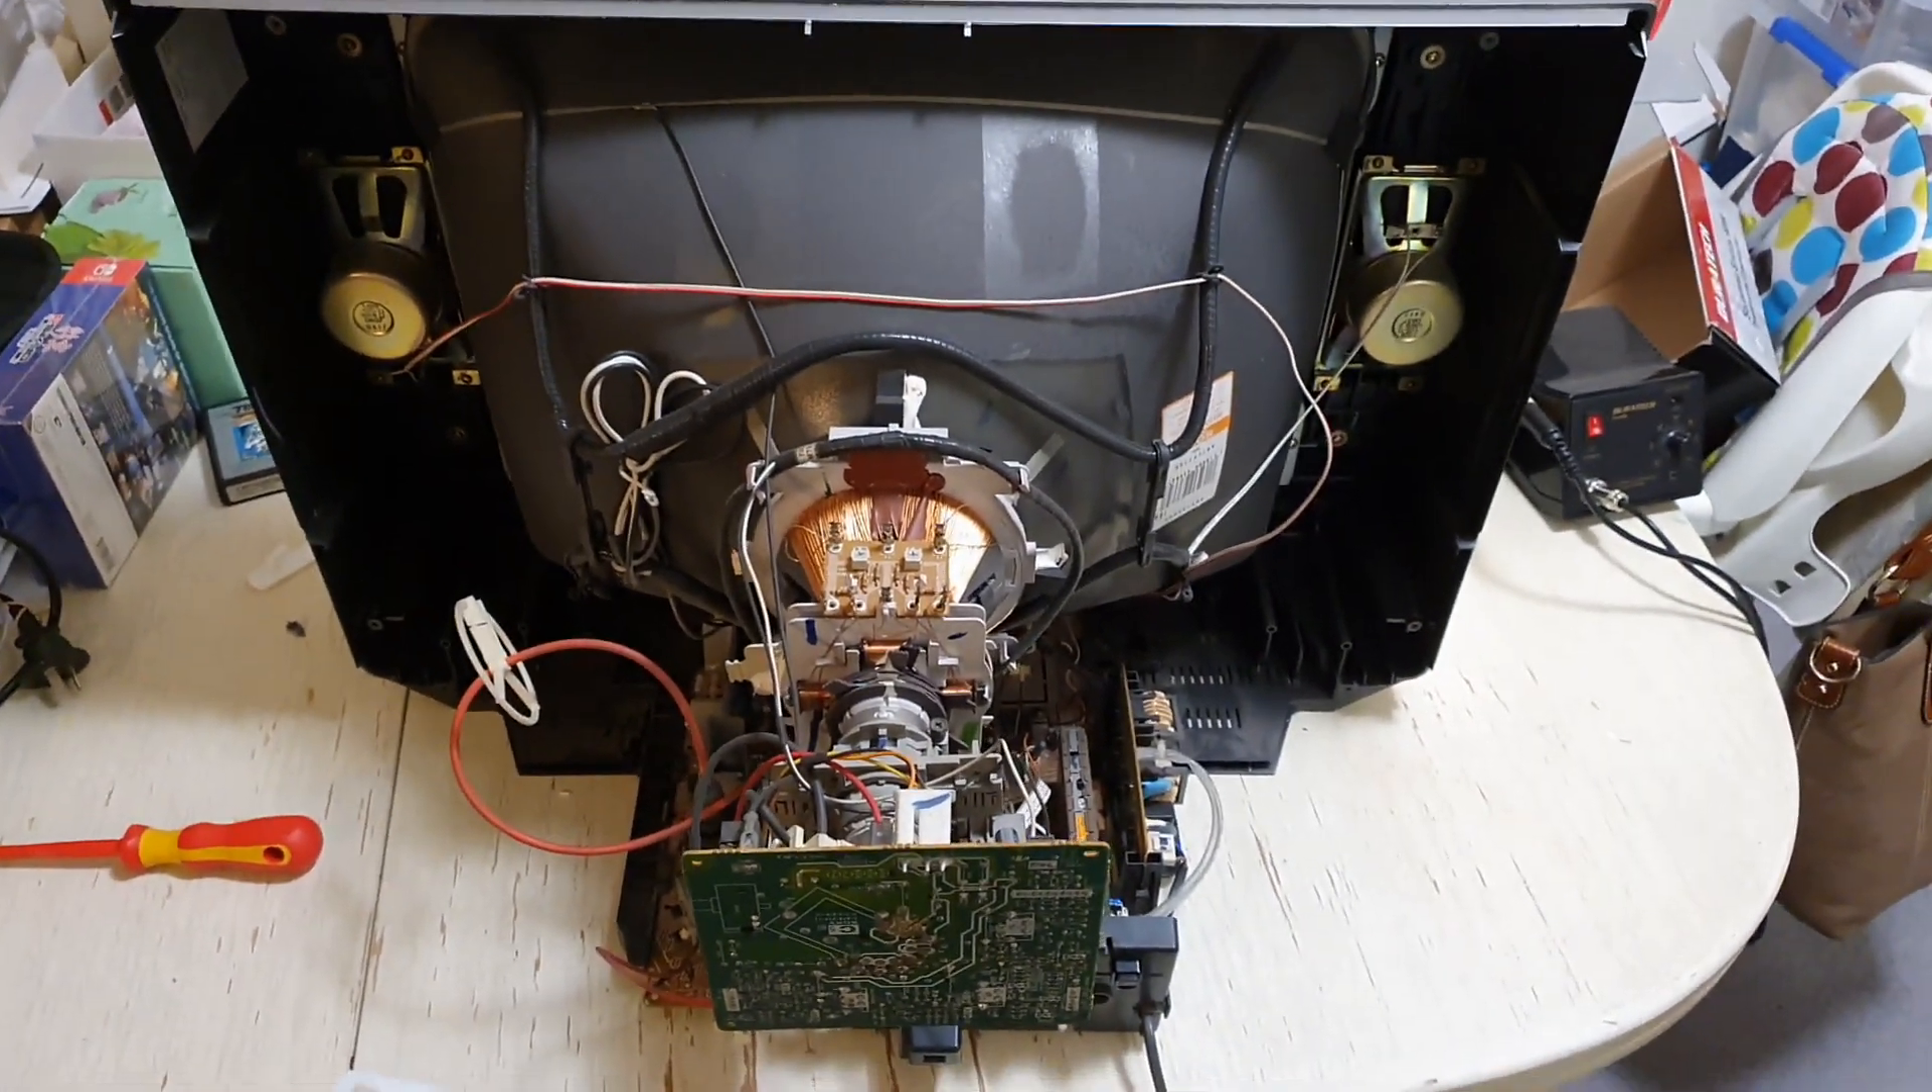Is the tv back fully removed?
Yes.